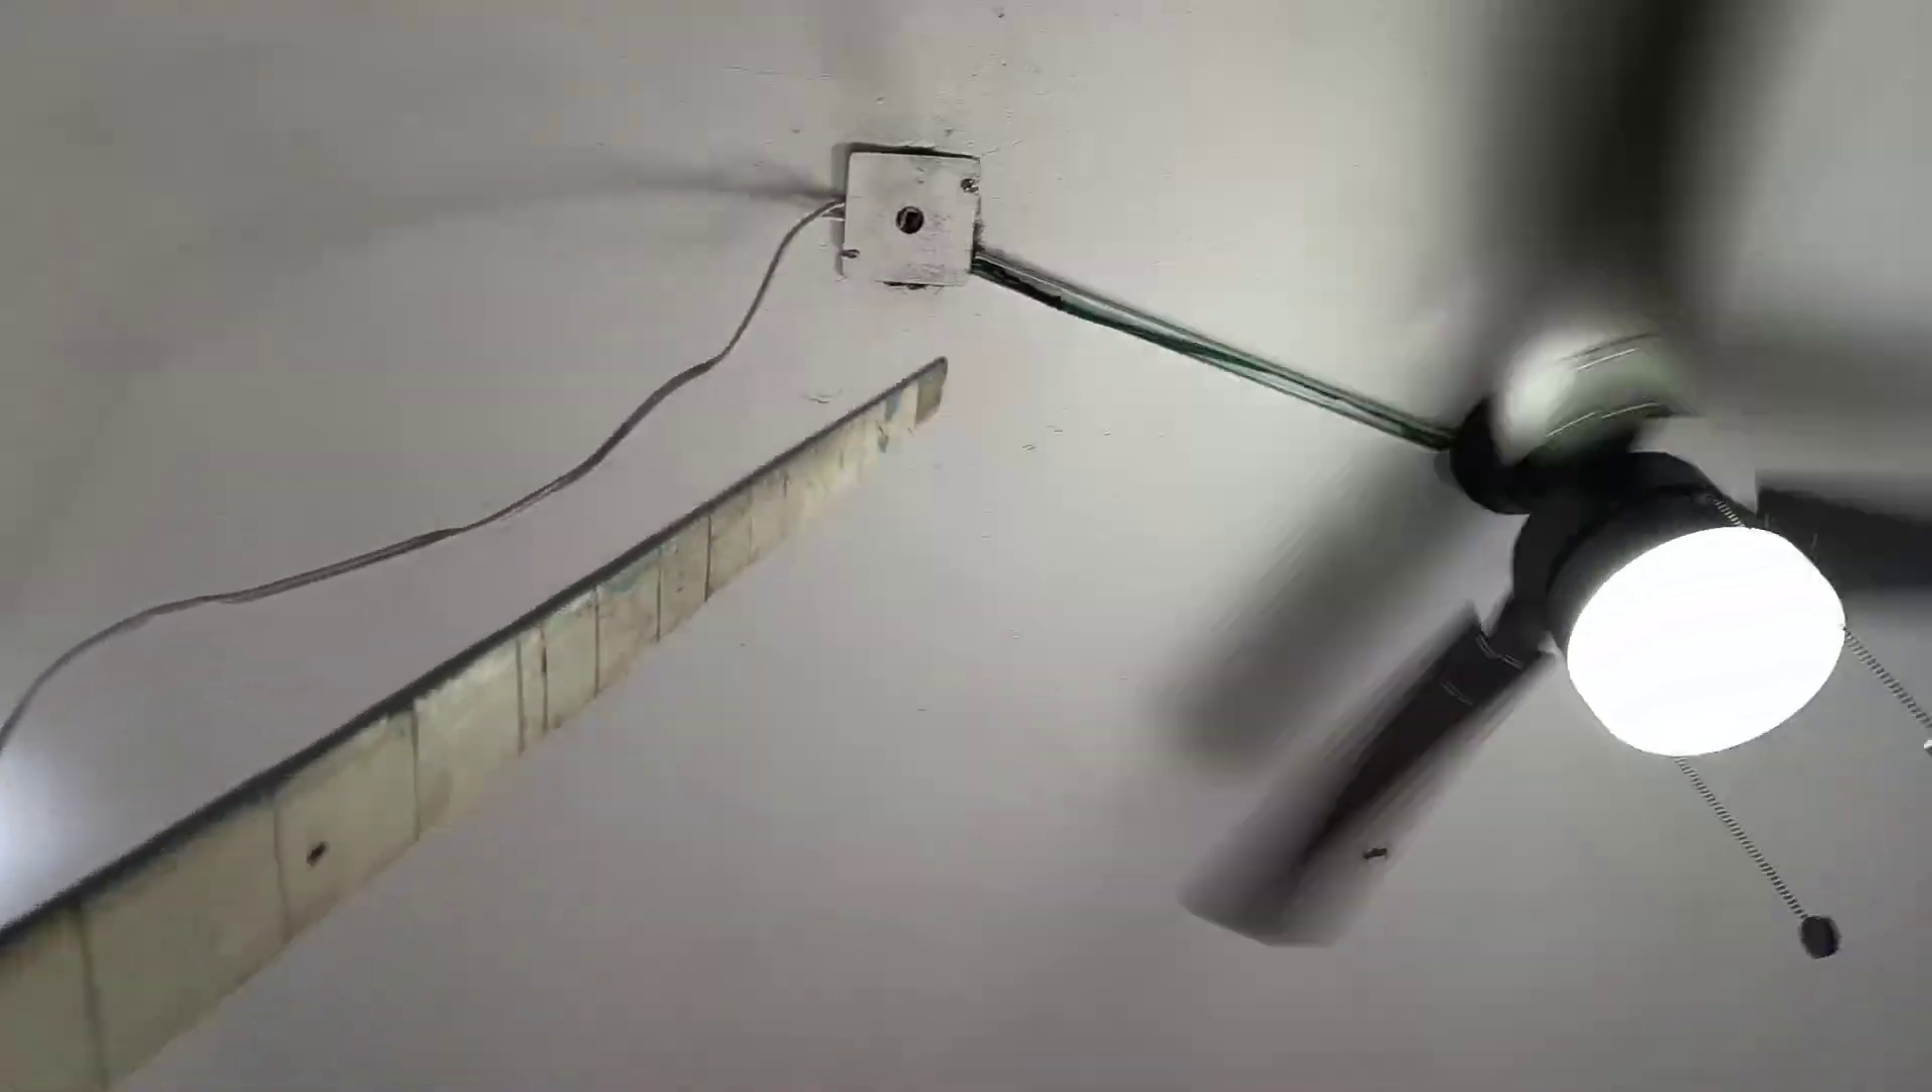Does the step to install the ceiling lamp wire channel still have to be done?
Yes.